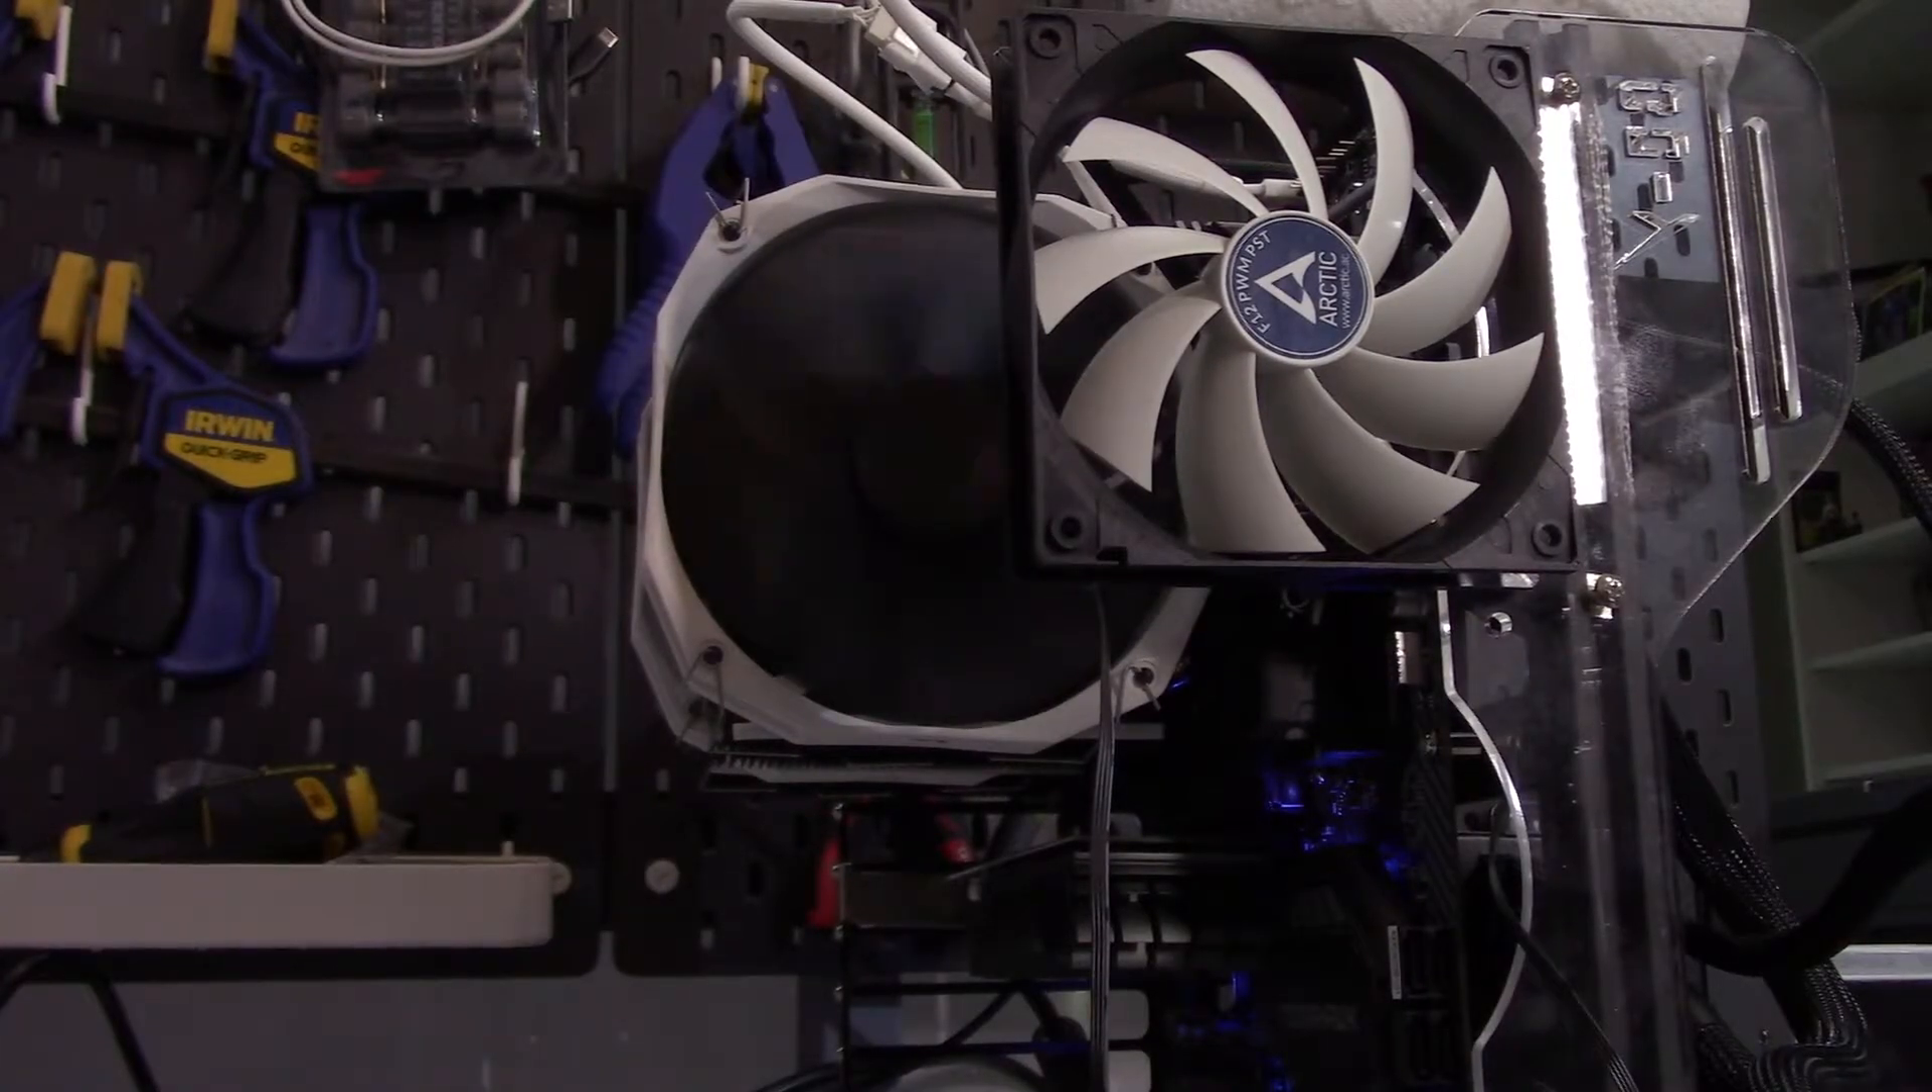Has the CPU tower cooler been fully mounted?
Yes.